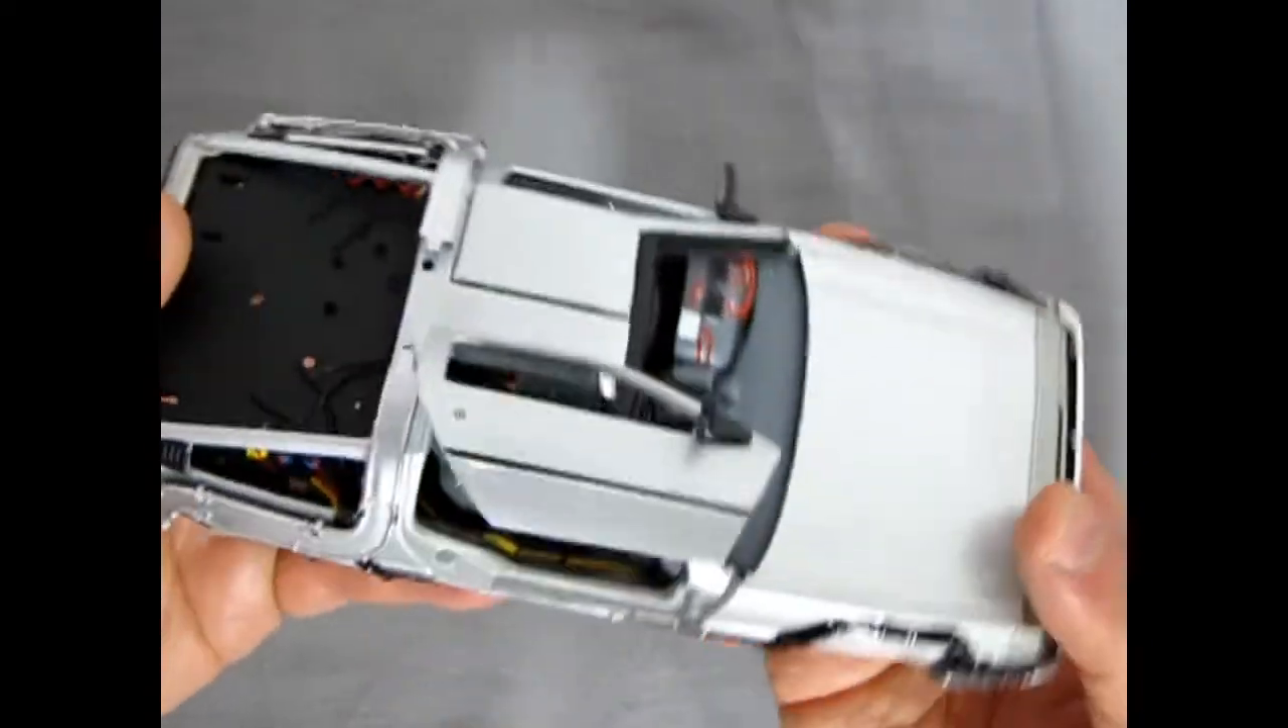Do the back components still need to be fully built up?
Yes.